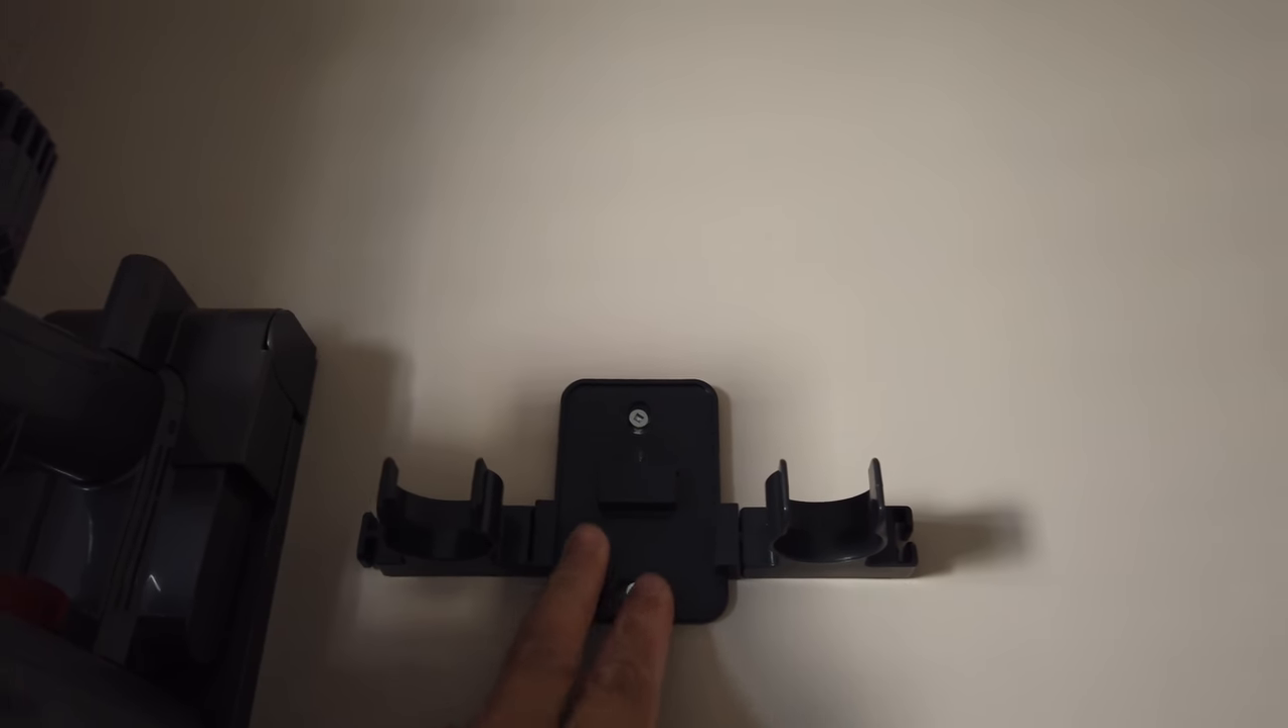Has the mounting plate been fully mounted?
Yes.